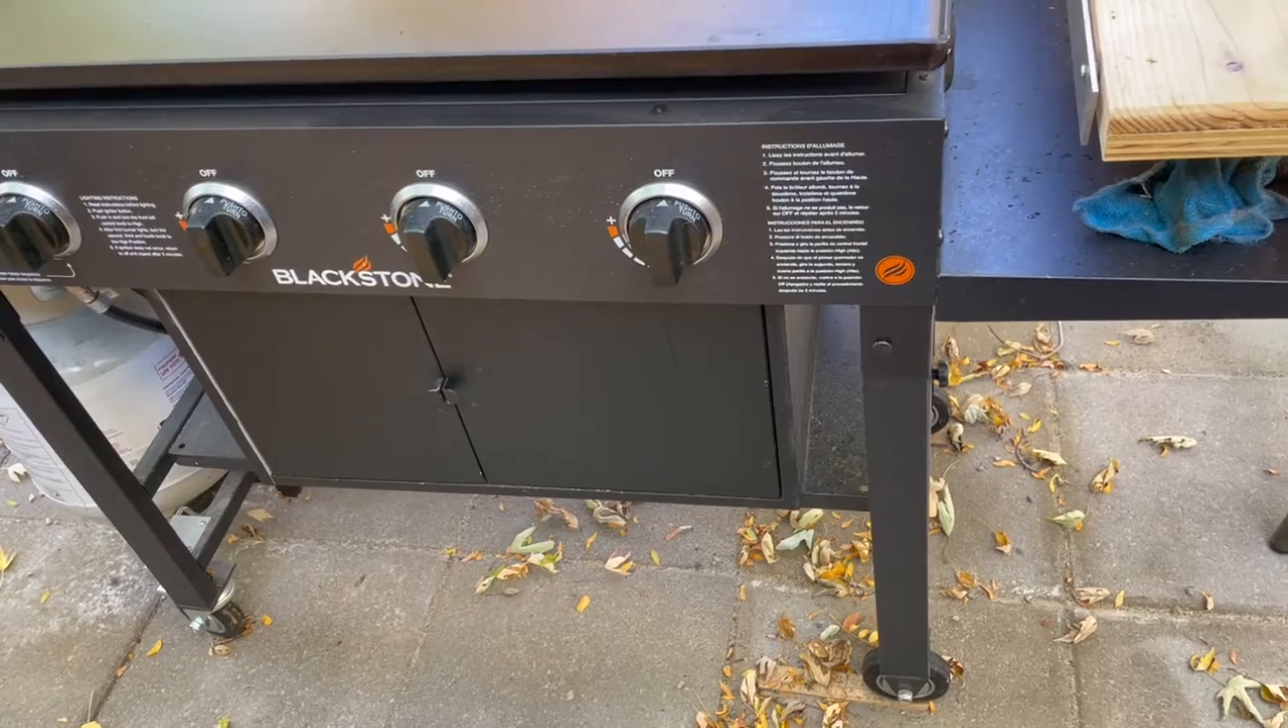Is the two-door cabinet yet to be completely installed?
No.